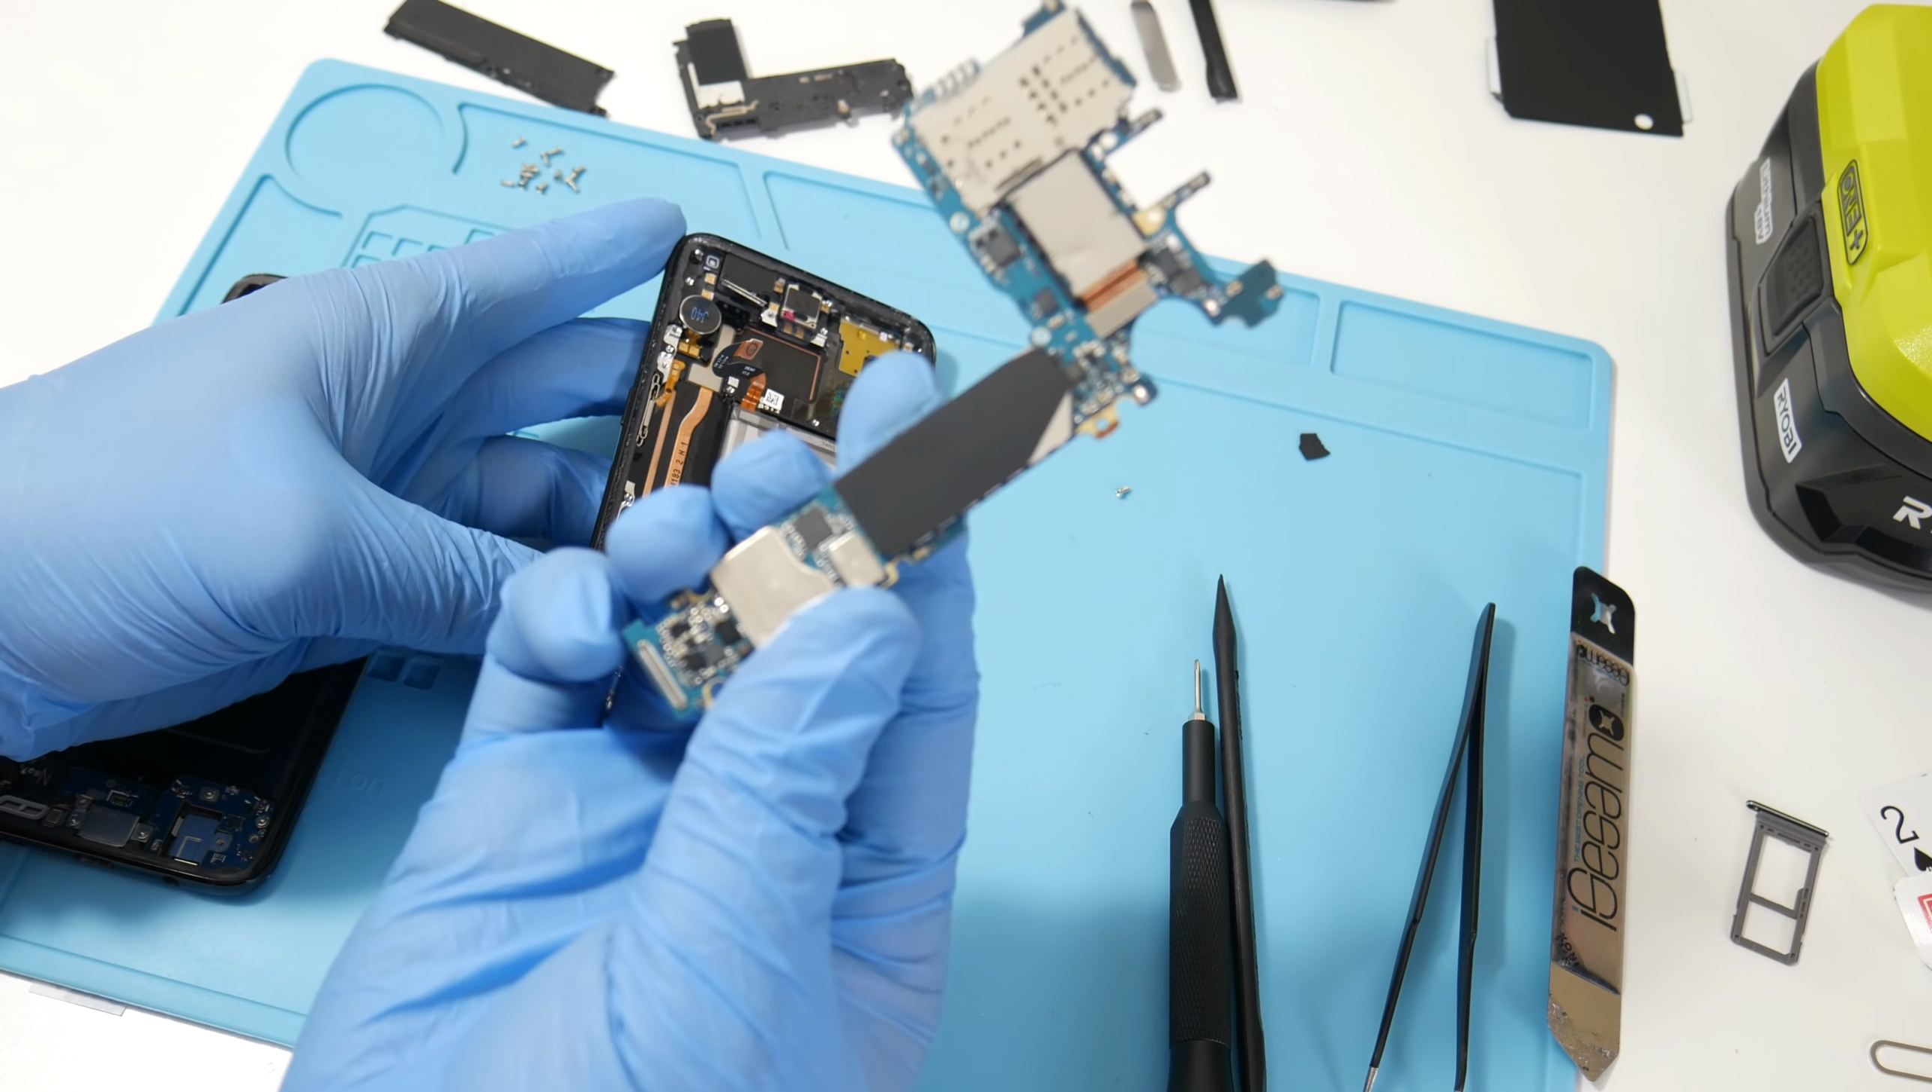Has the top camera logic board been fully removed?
Yes.